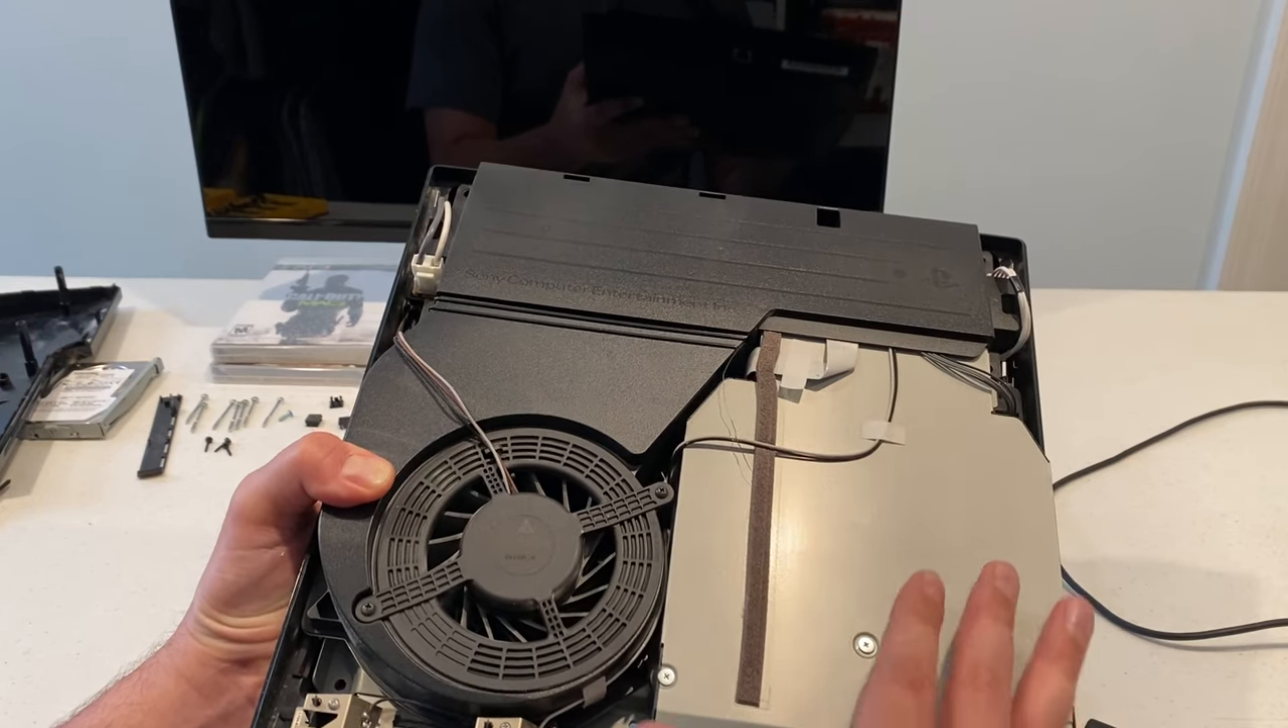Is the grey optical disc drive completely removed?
No.